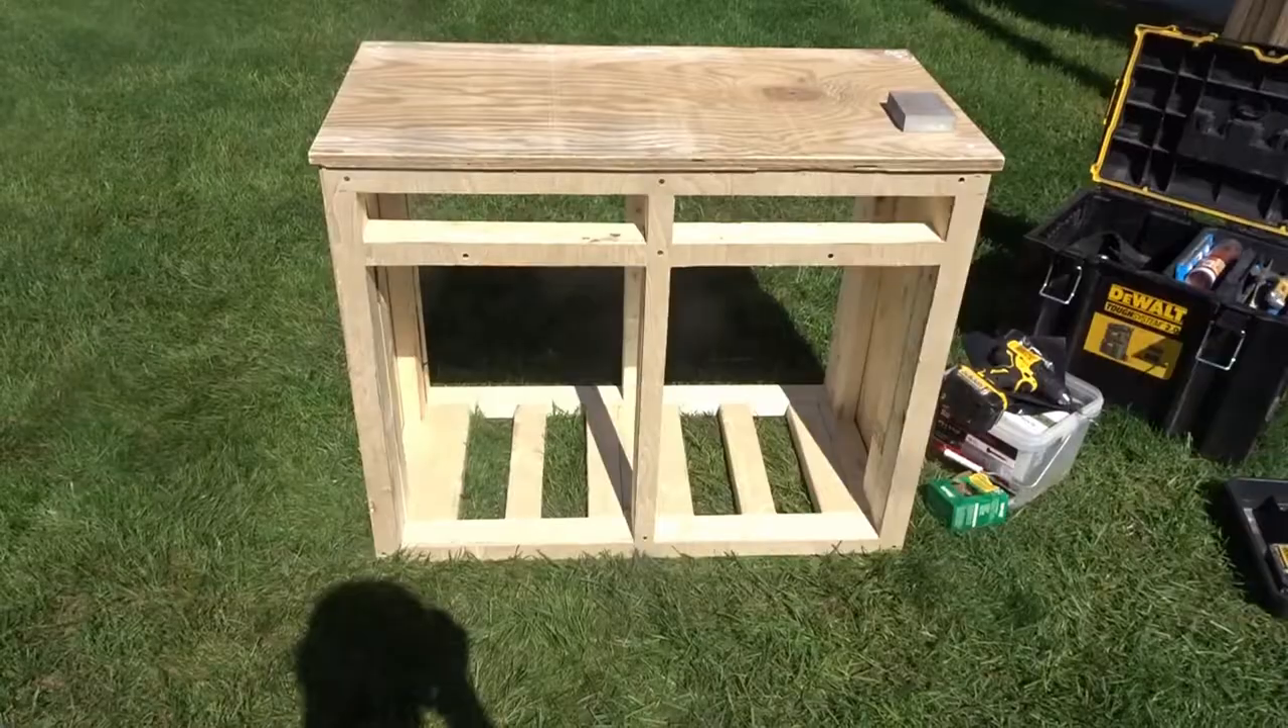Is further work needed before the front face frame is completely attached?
No.